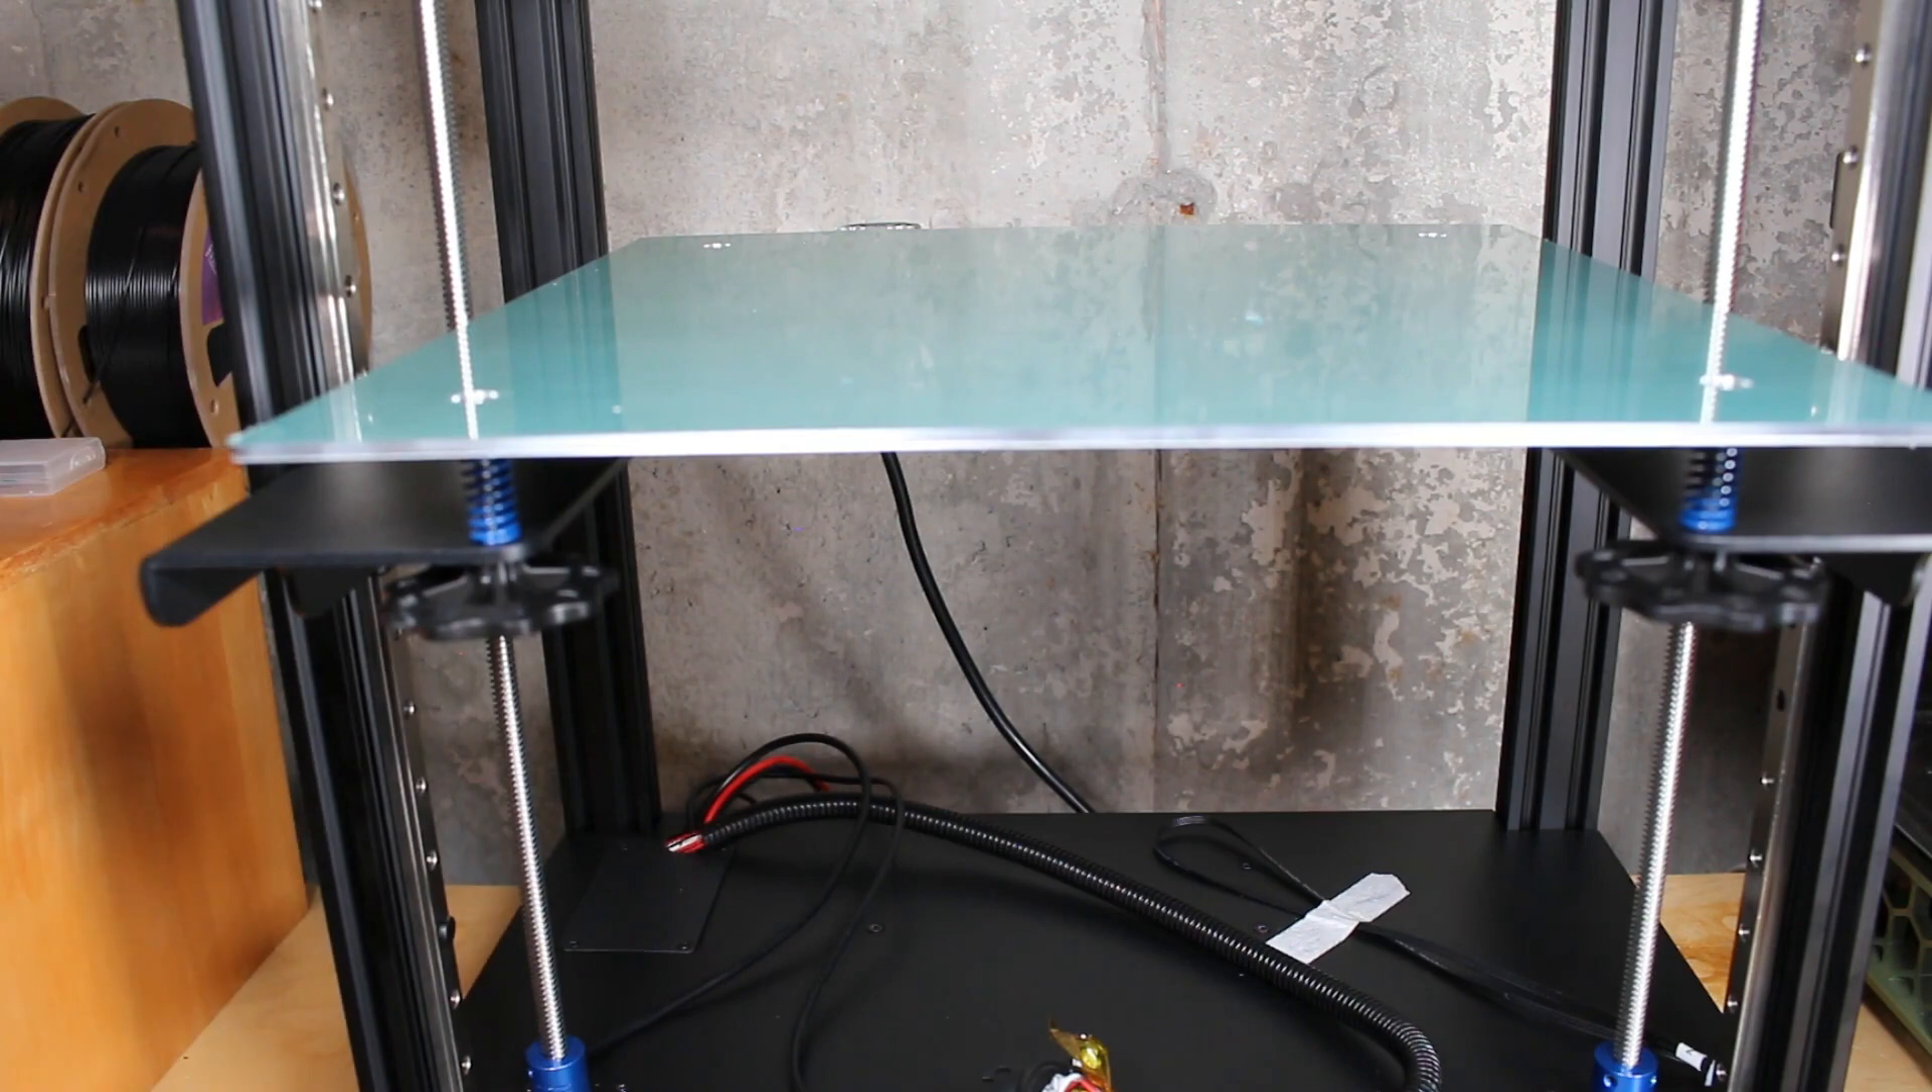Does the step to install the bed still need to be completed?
No.